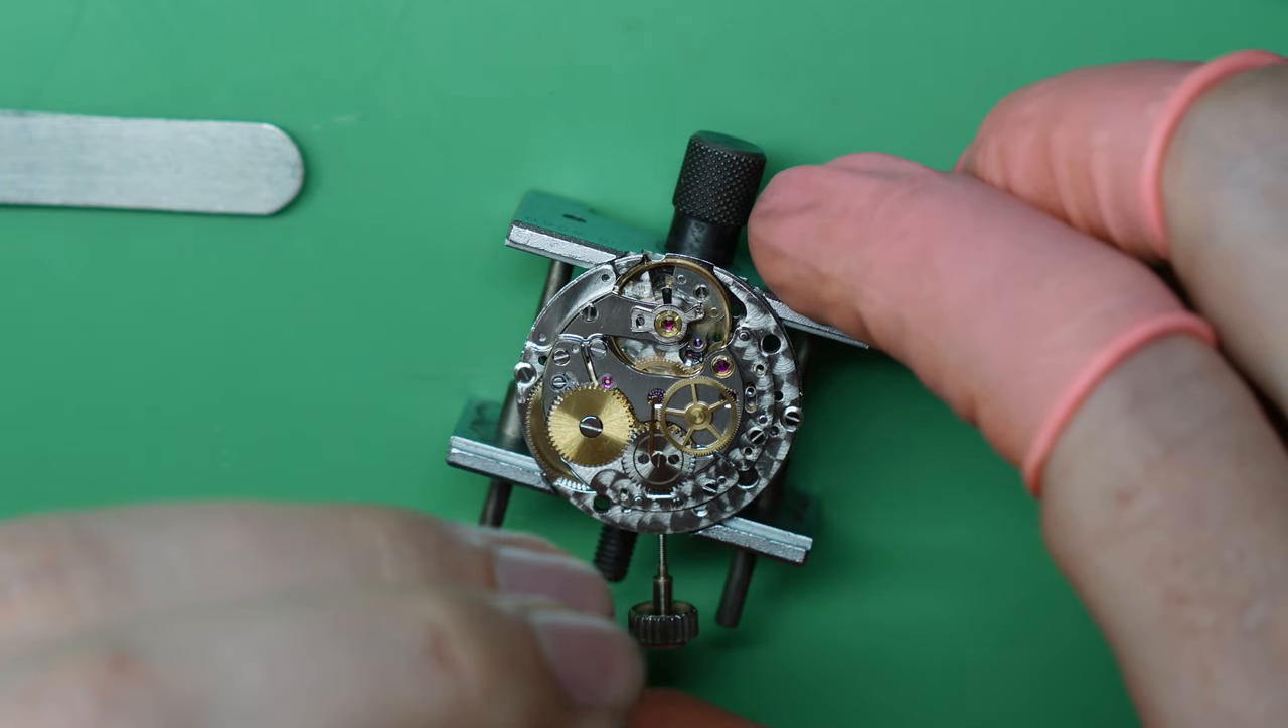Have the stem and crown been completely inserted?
Yes.